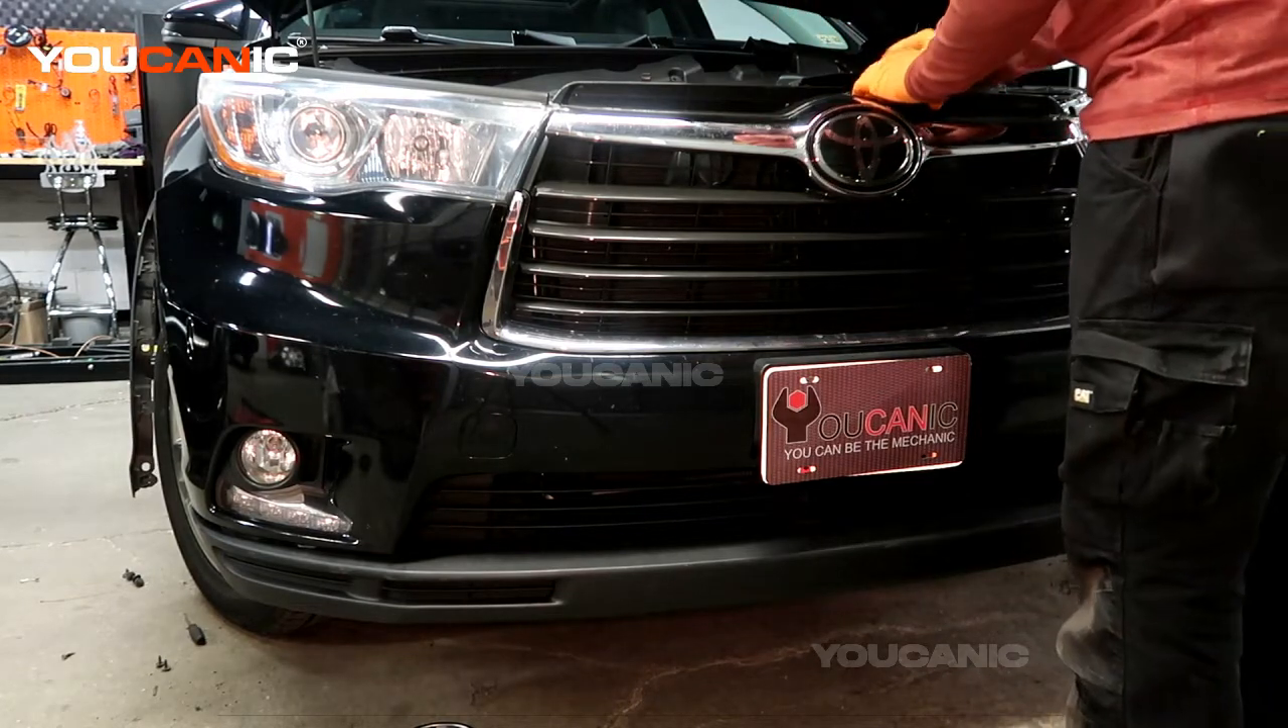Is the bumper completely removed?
No.